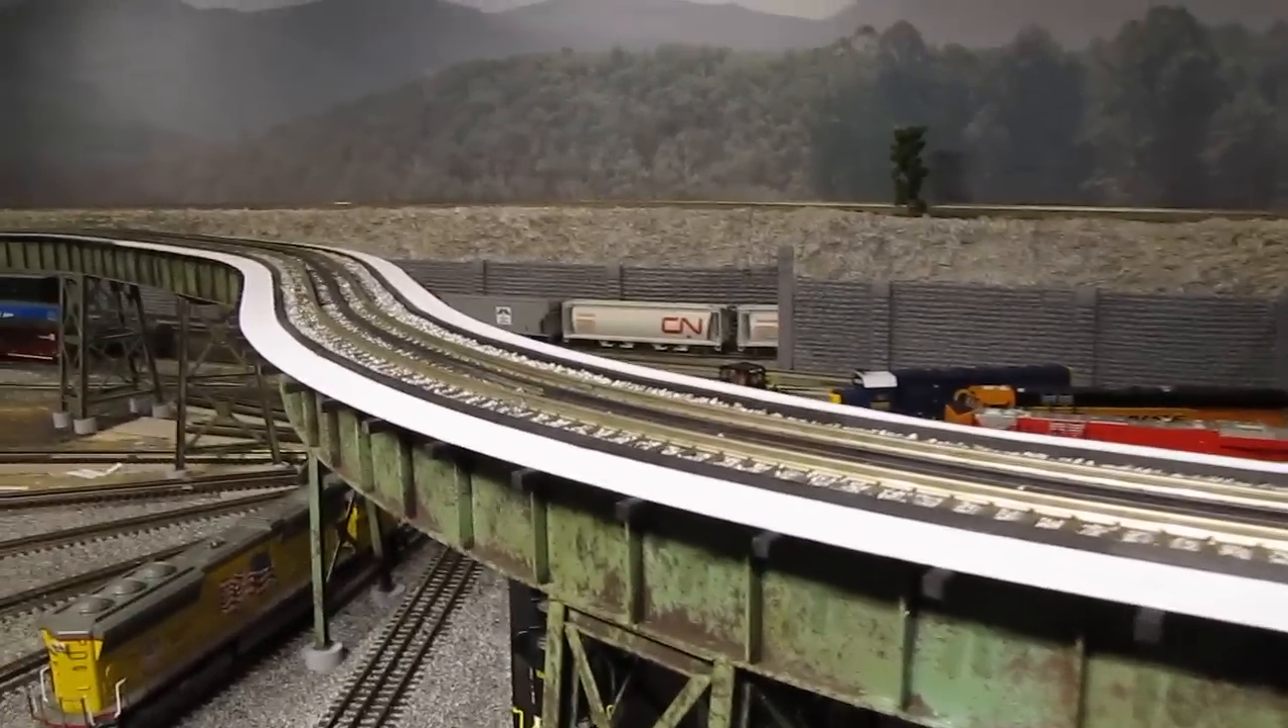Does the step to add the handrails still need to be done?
Yes.